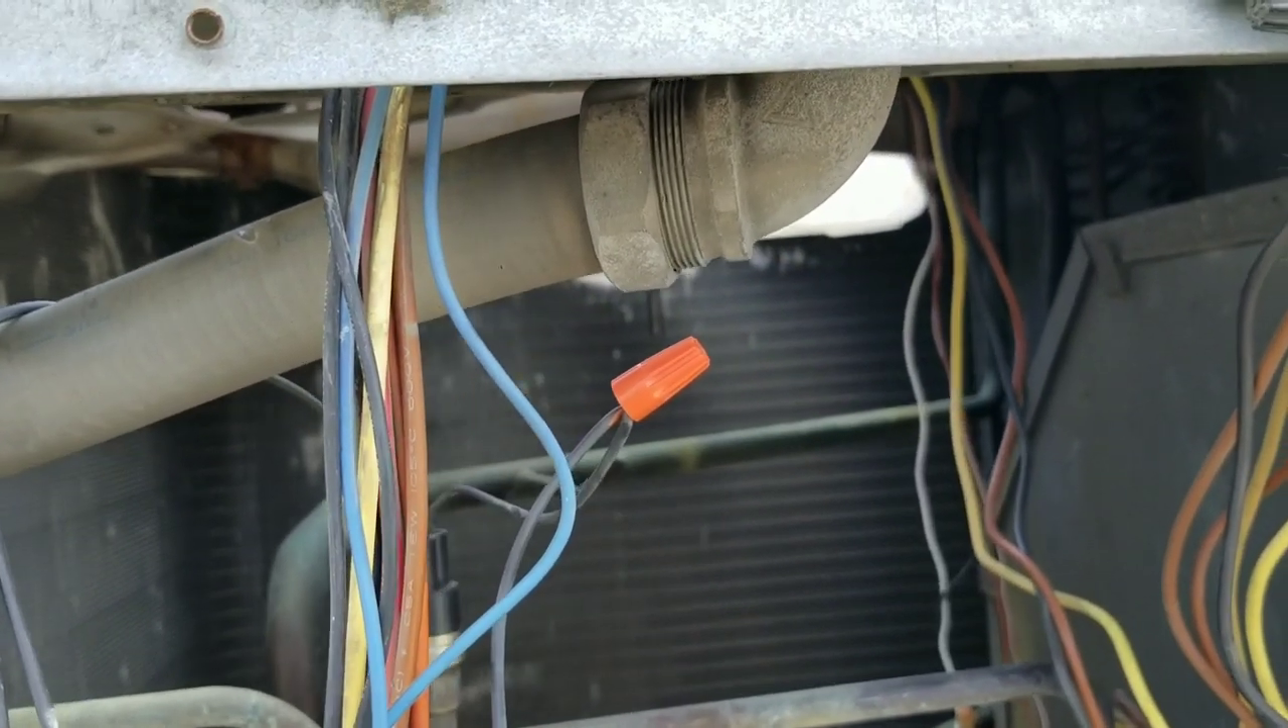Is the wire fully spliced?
Yes.